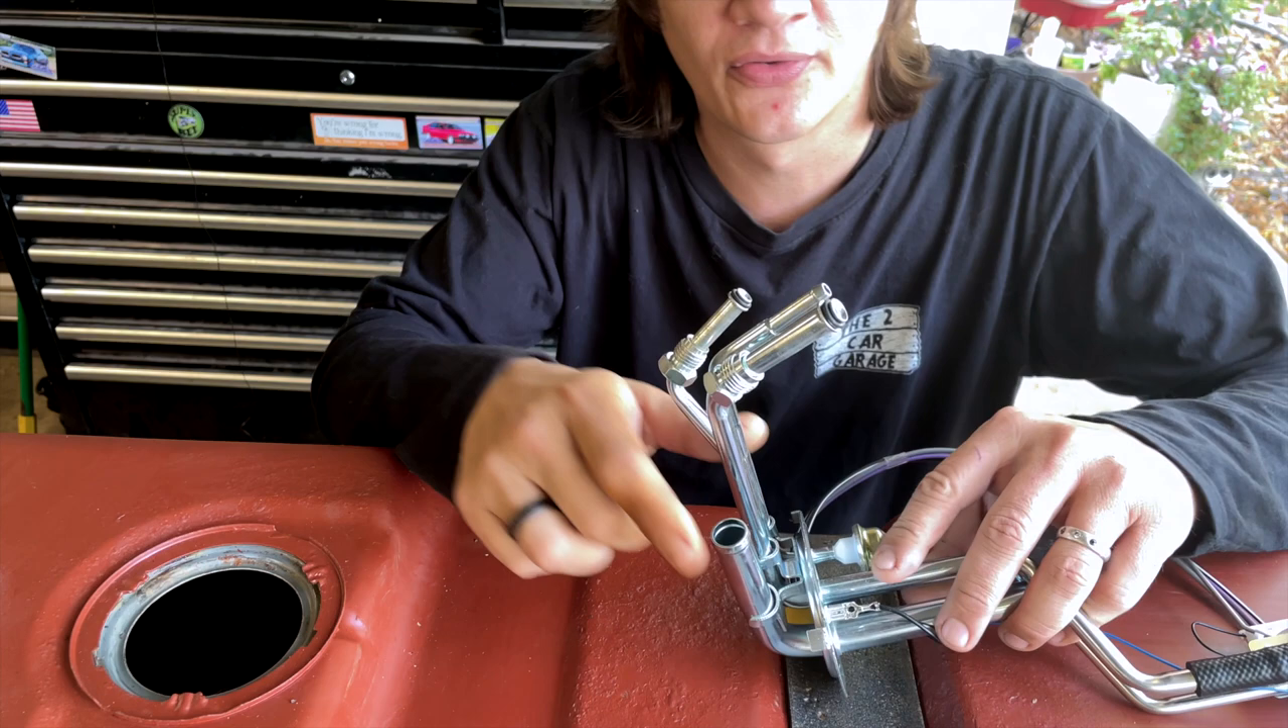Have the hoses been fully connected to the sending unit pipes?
No.